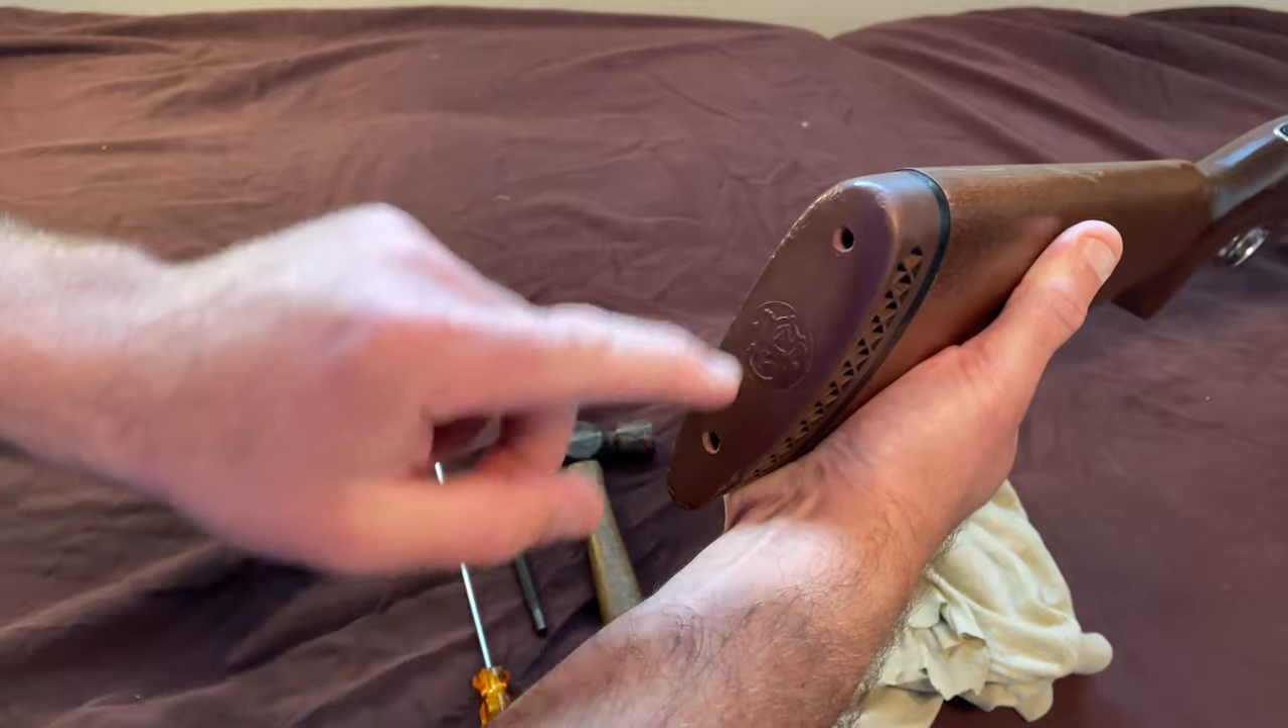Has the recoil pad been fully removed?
No.